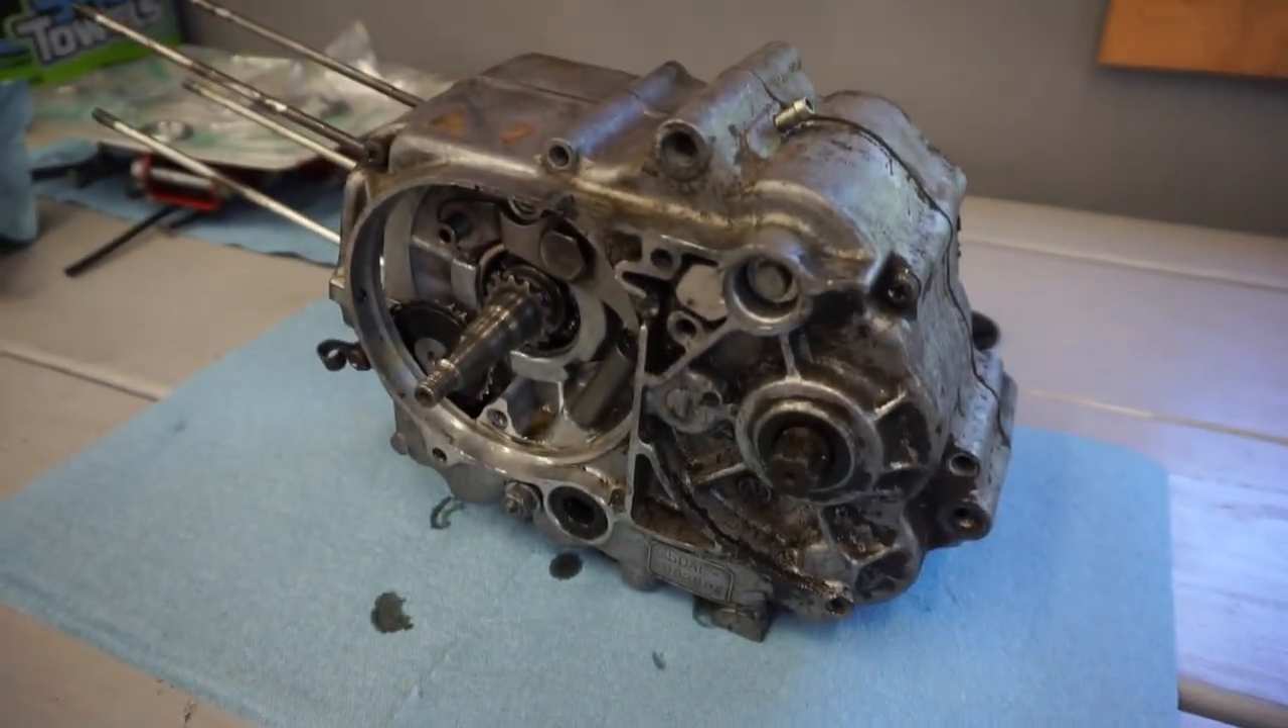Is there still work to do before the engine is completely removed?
No.